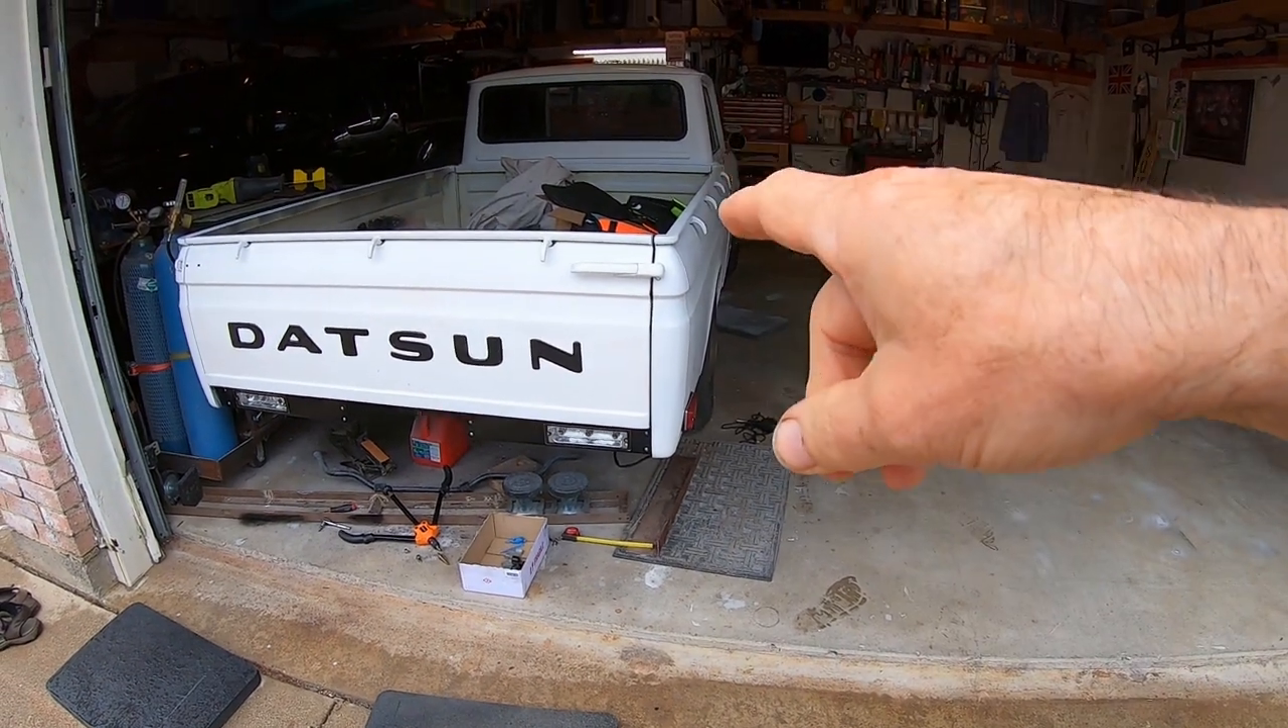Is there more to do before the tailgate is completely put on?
No.